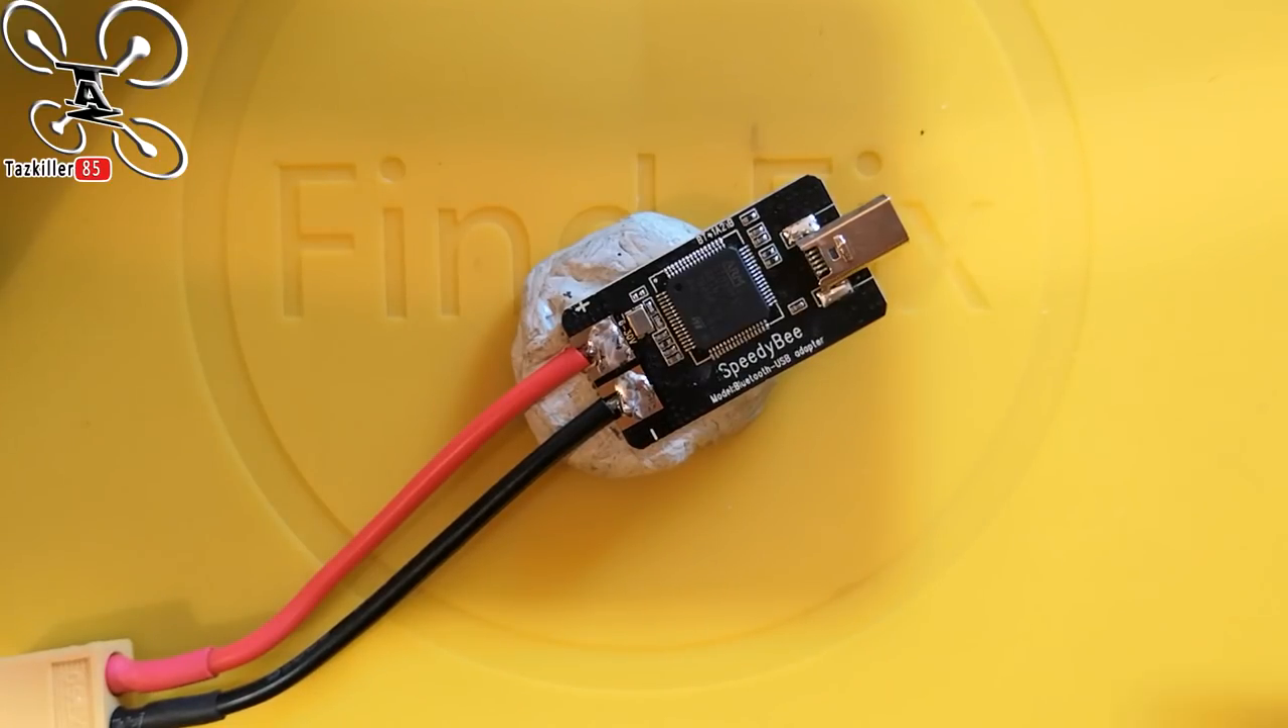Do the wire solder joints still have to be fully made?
No.